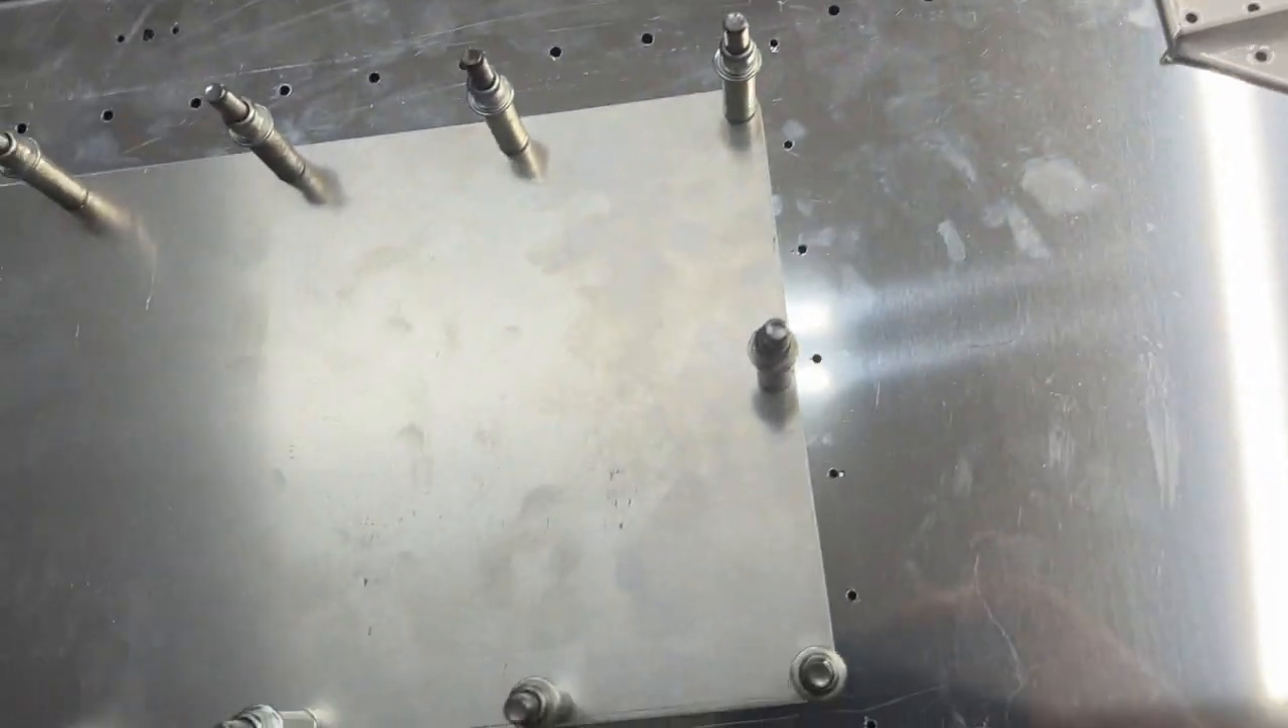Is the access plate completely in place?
Yes.